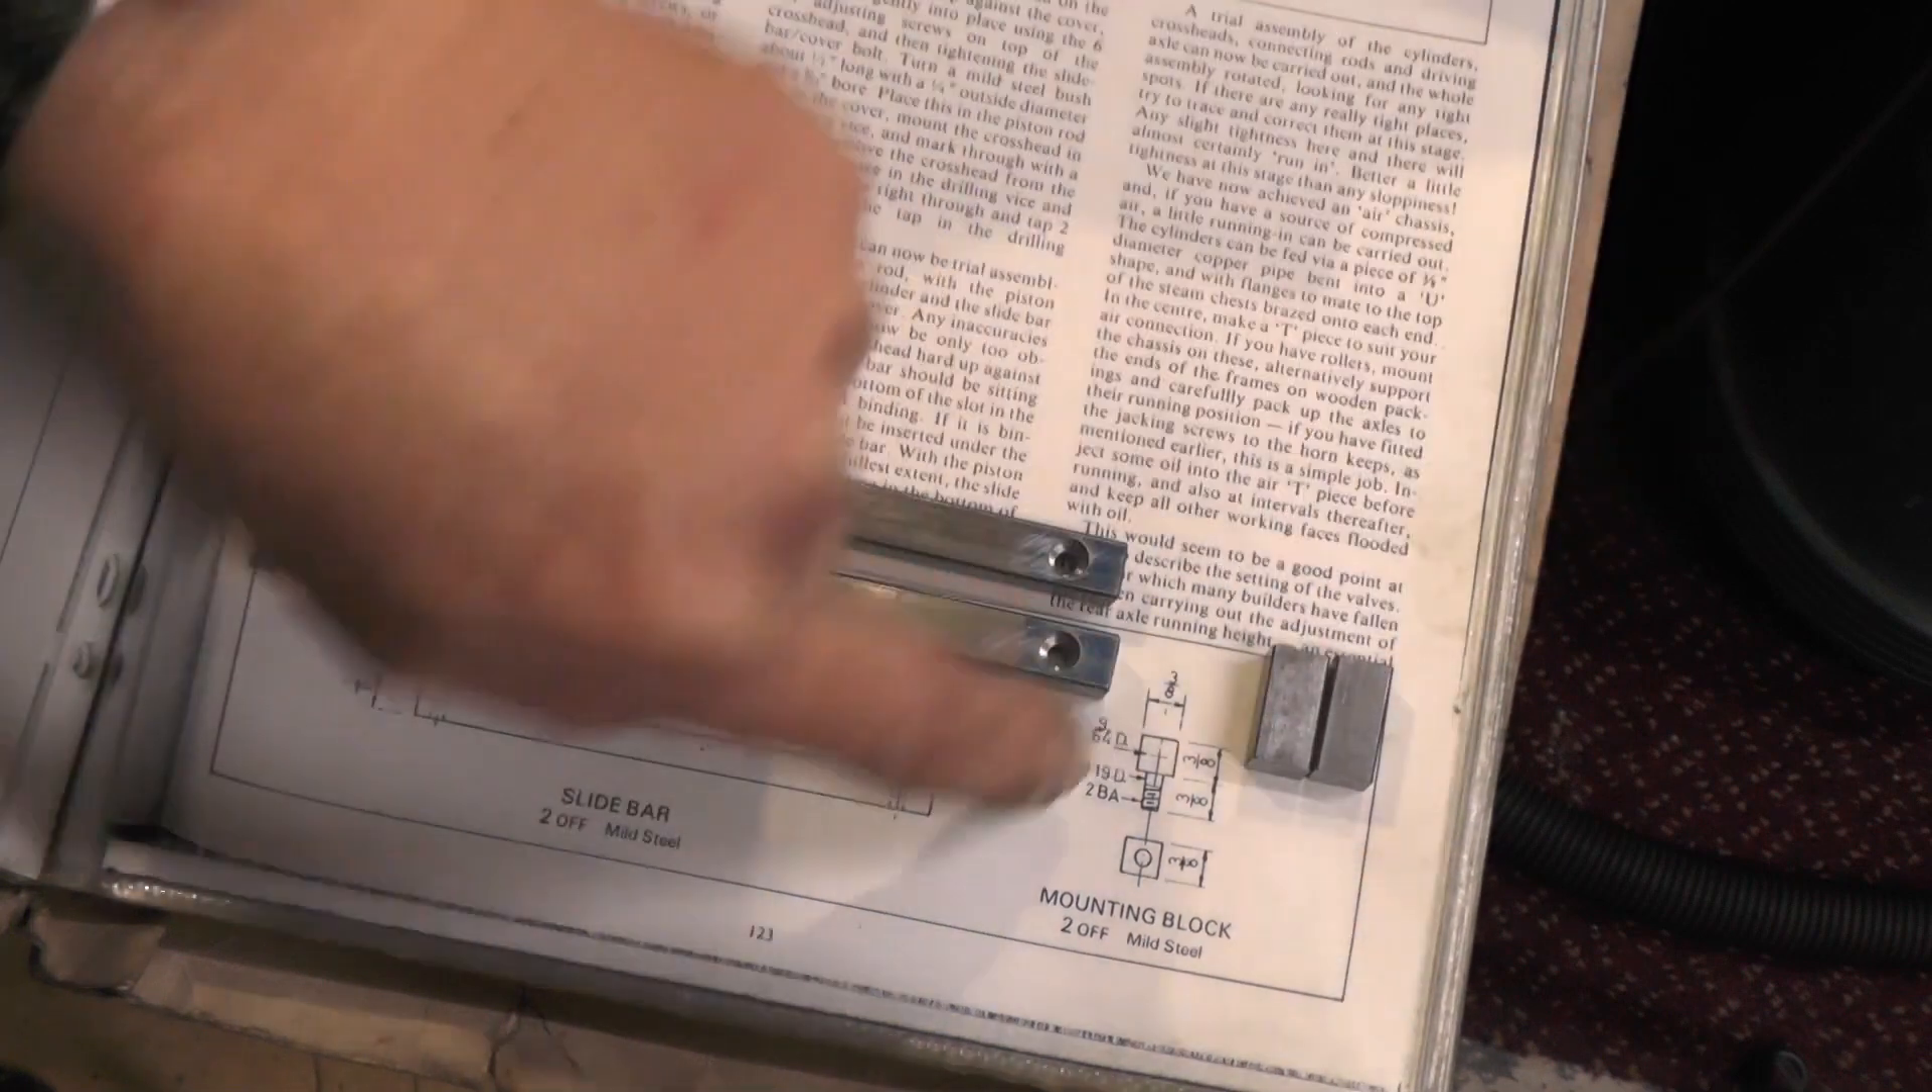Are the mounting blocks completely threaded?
No.